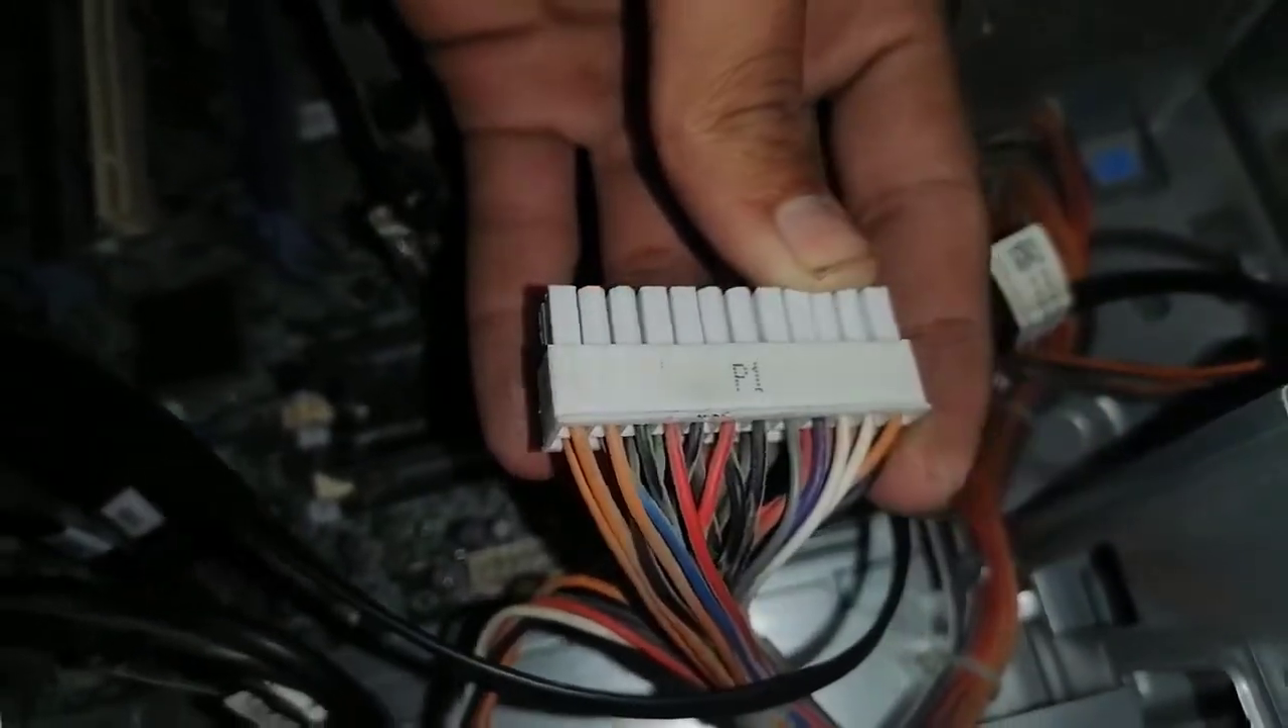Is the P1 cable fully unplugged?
Yes.